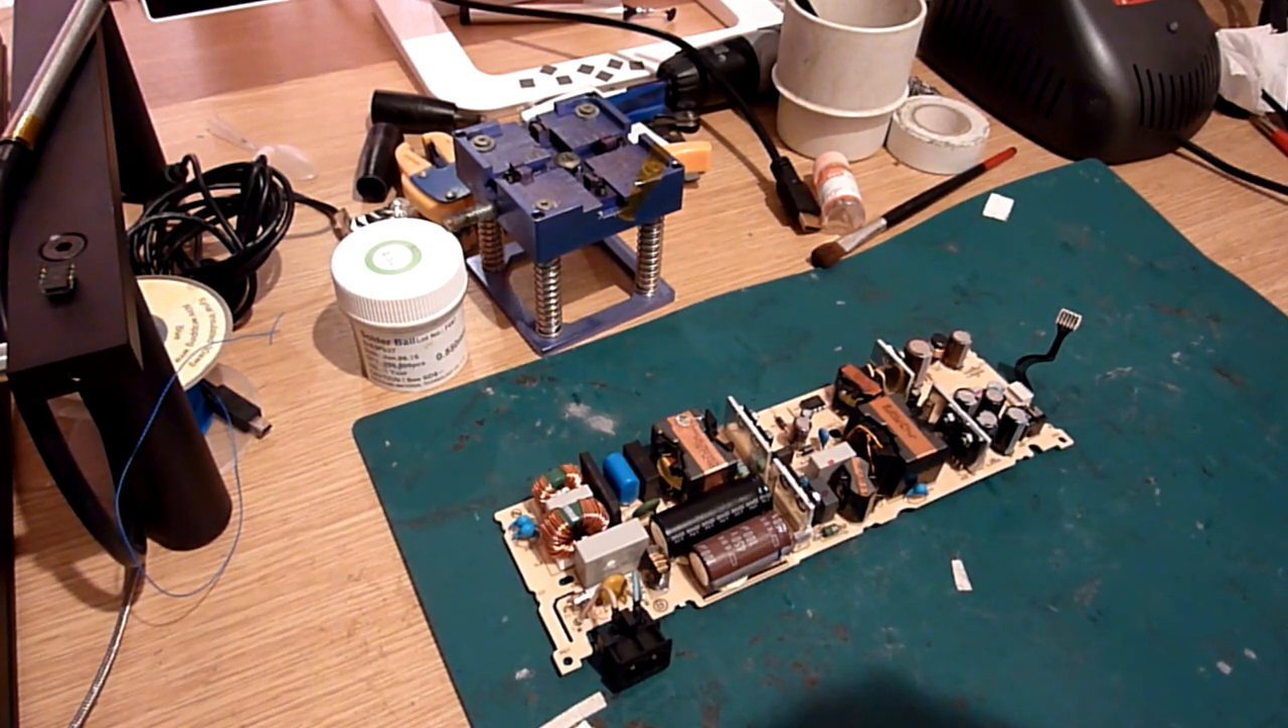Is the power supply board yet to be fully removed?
No.